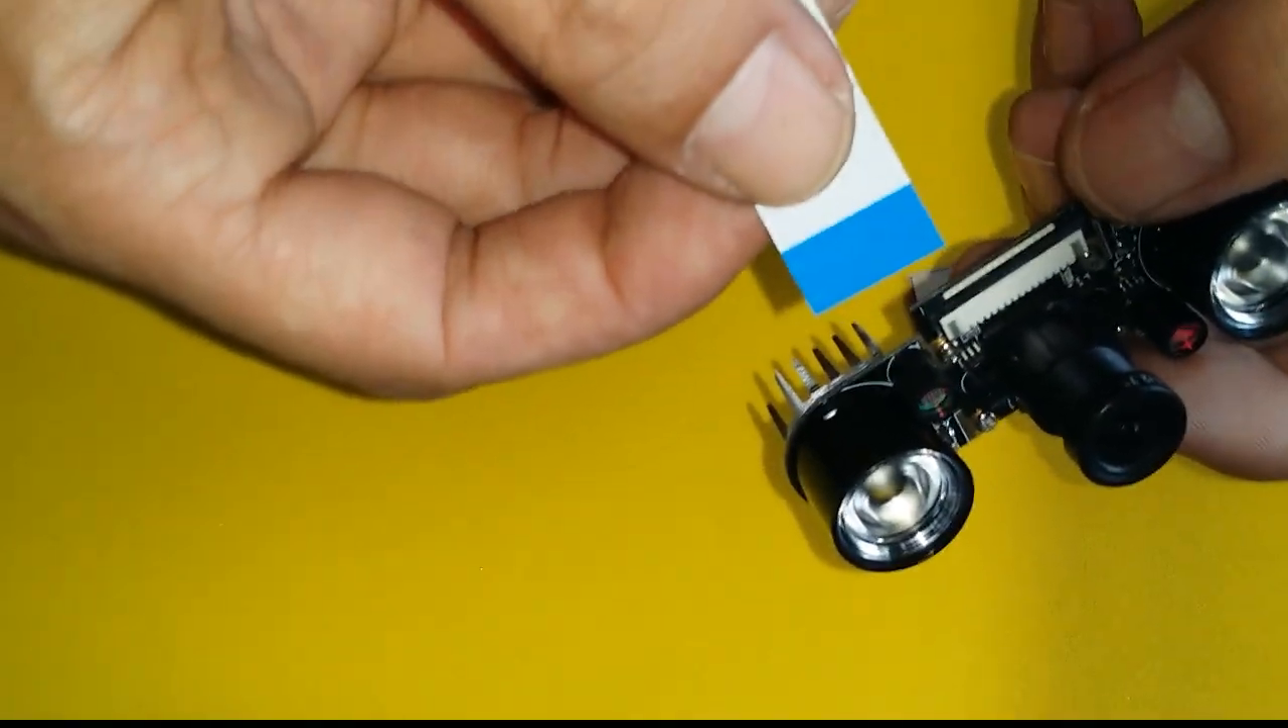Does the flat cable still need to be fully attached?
Yes.